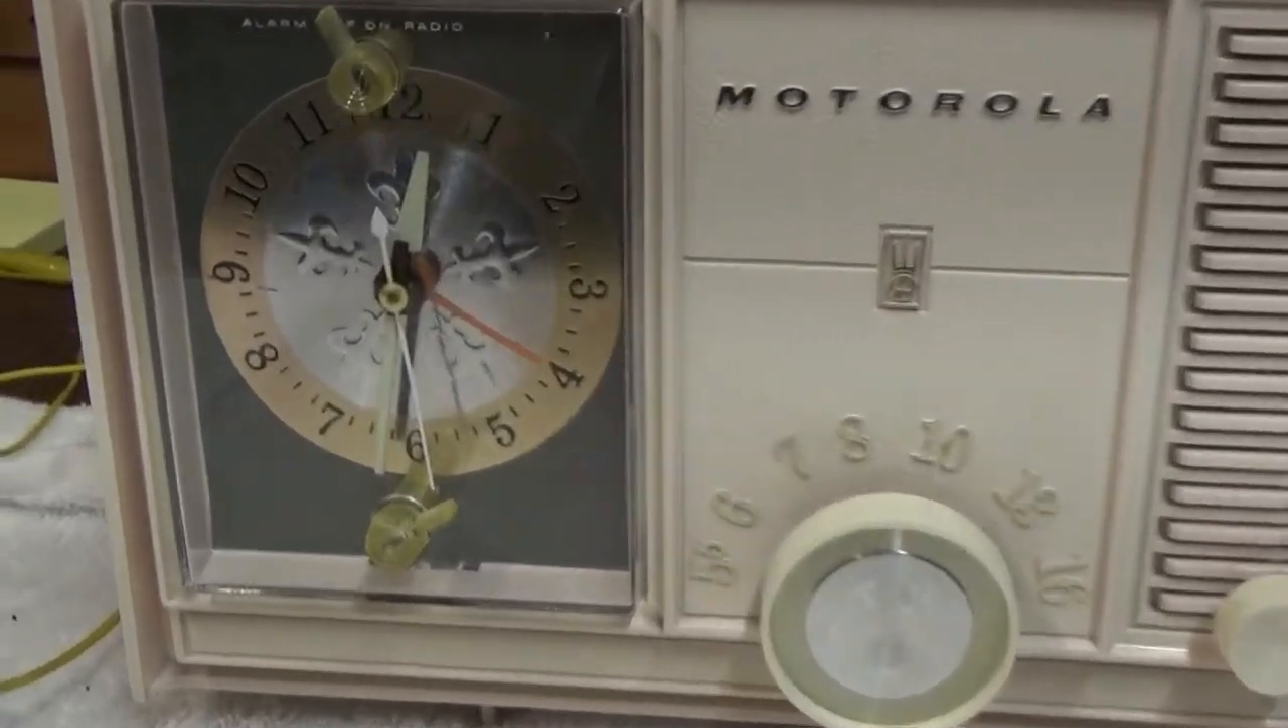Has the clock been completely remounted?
Yes.